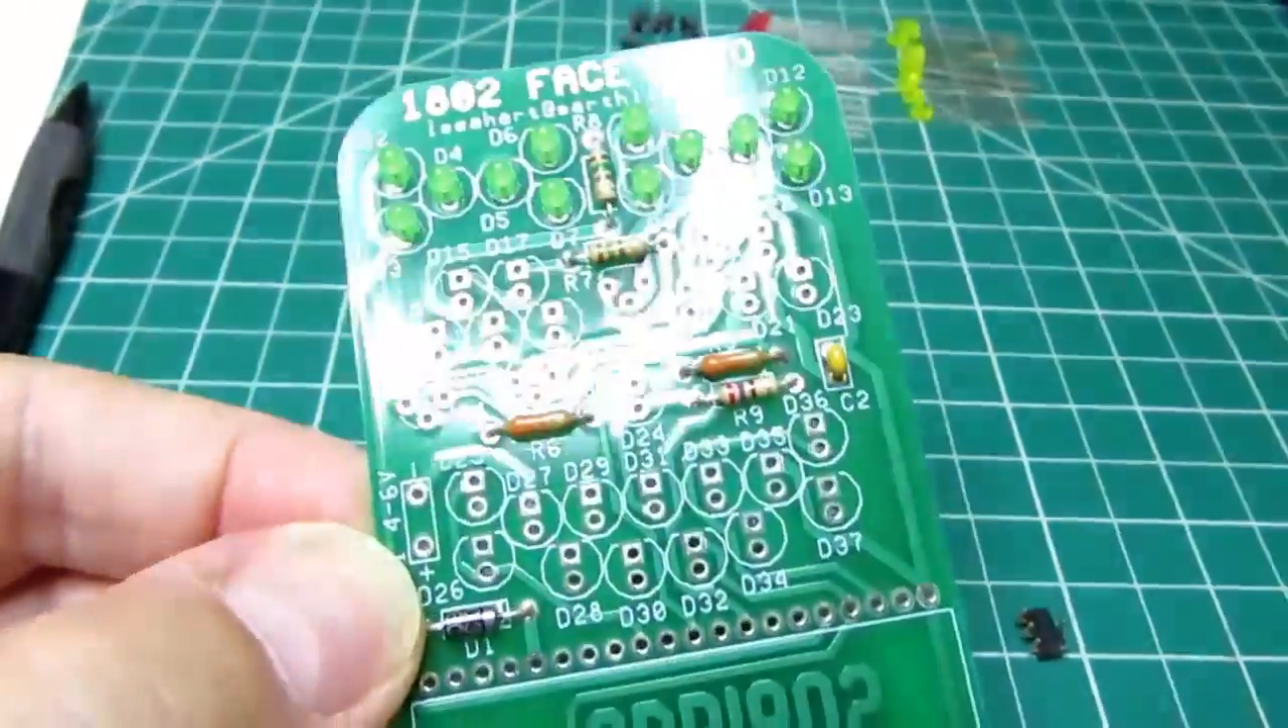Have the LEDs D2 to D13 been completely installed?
Yes.